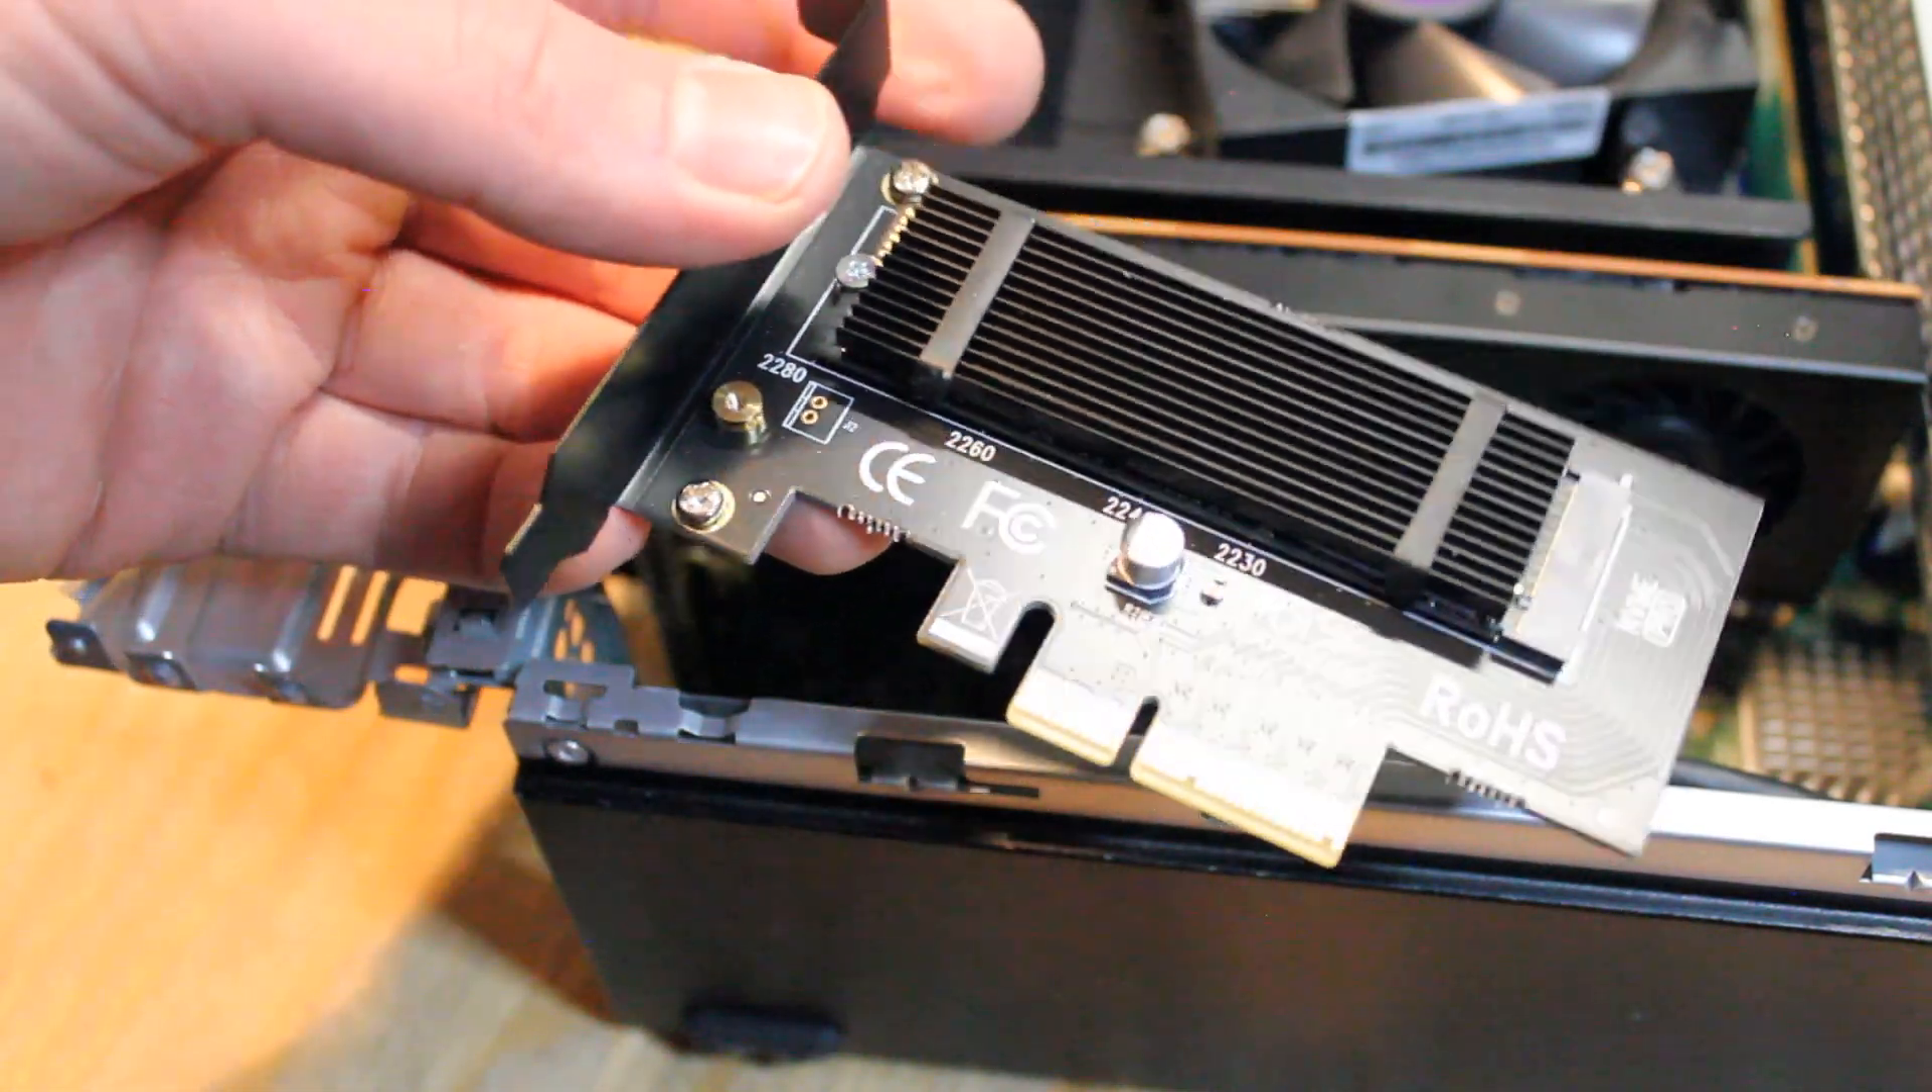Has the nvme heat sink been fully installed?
Yes.